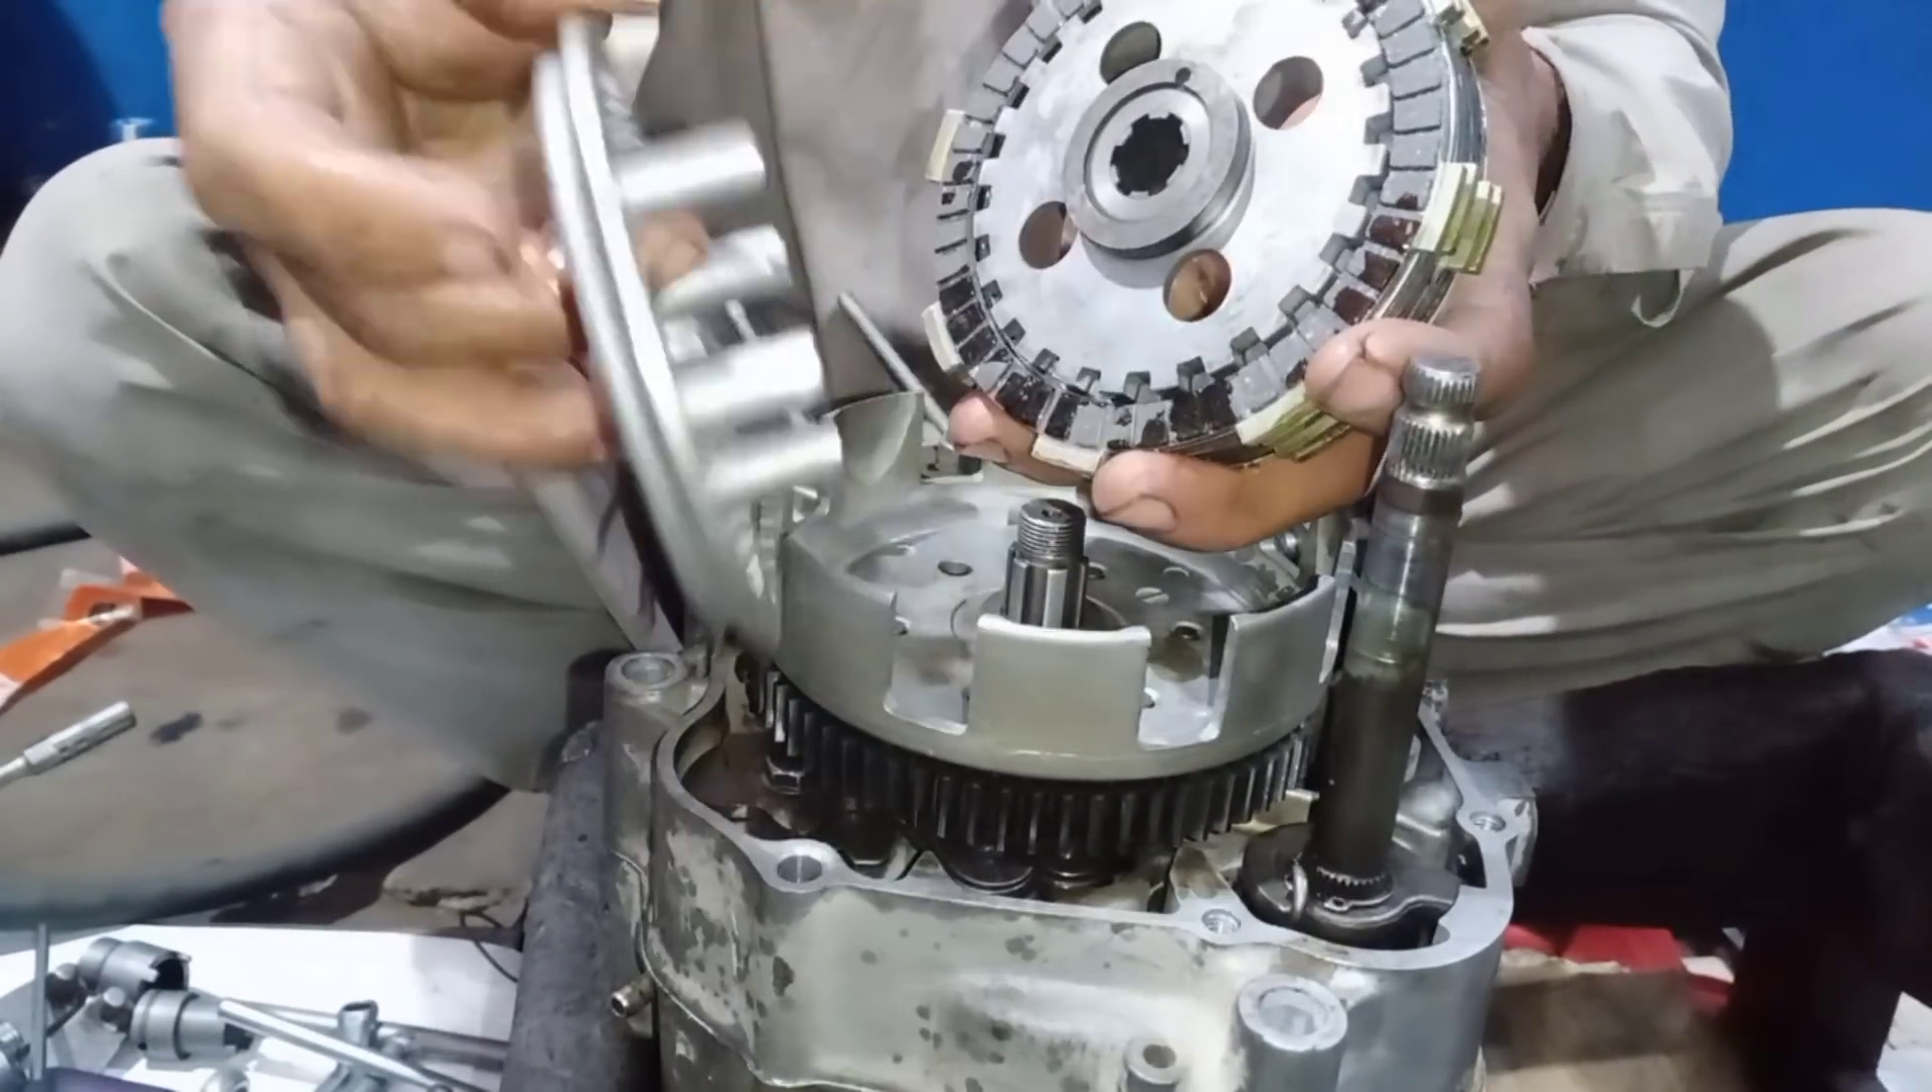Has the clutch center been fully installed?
No.